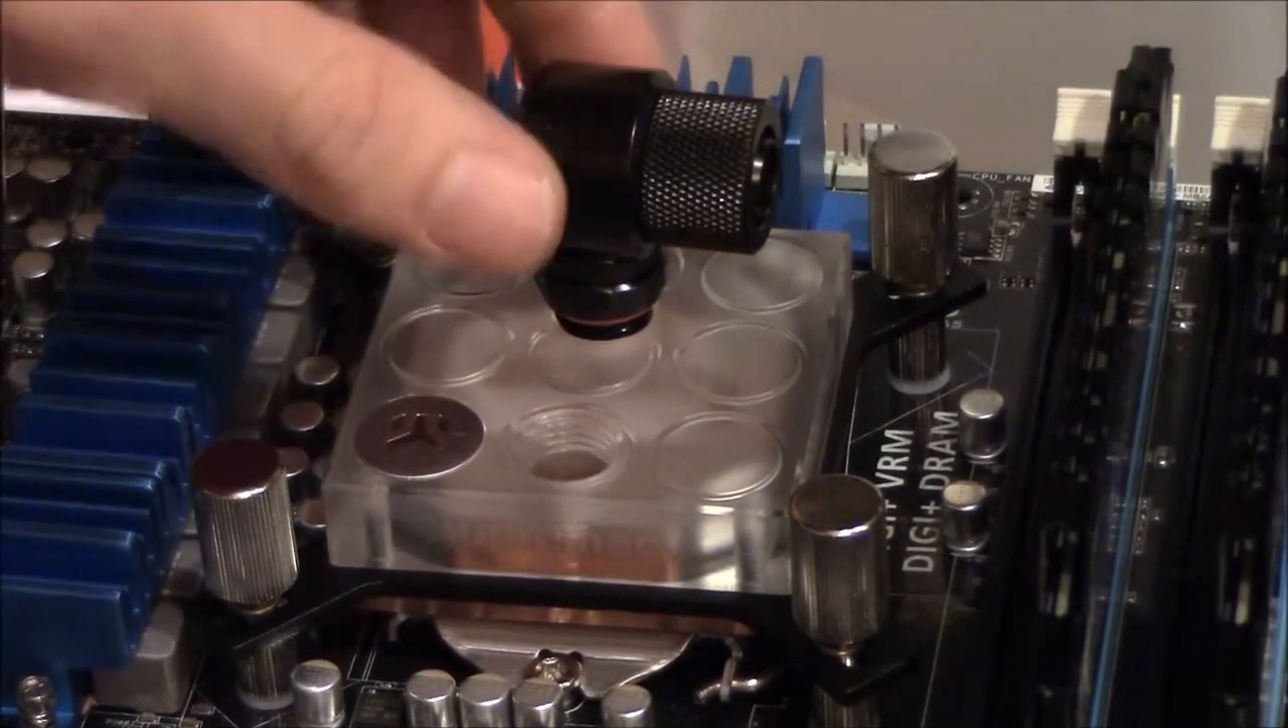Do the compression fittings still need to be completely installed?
Yes.